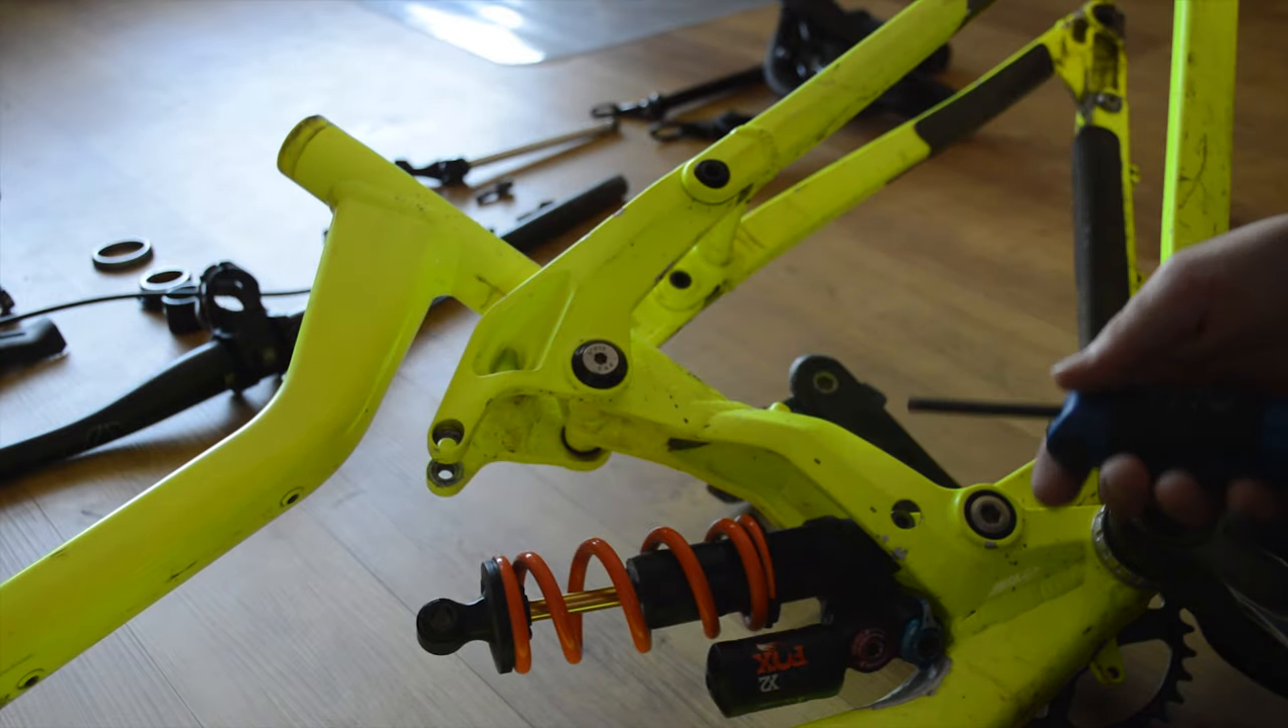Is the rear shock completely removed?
No.